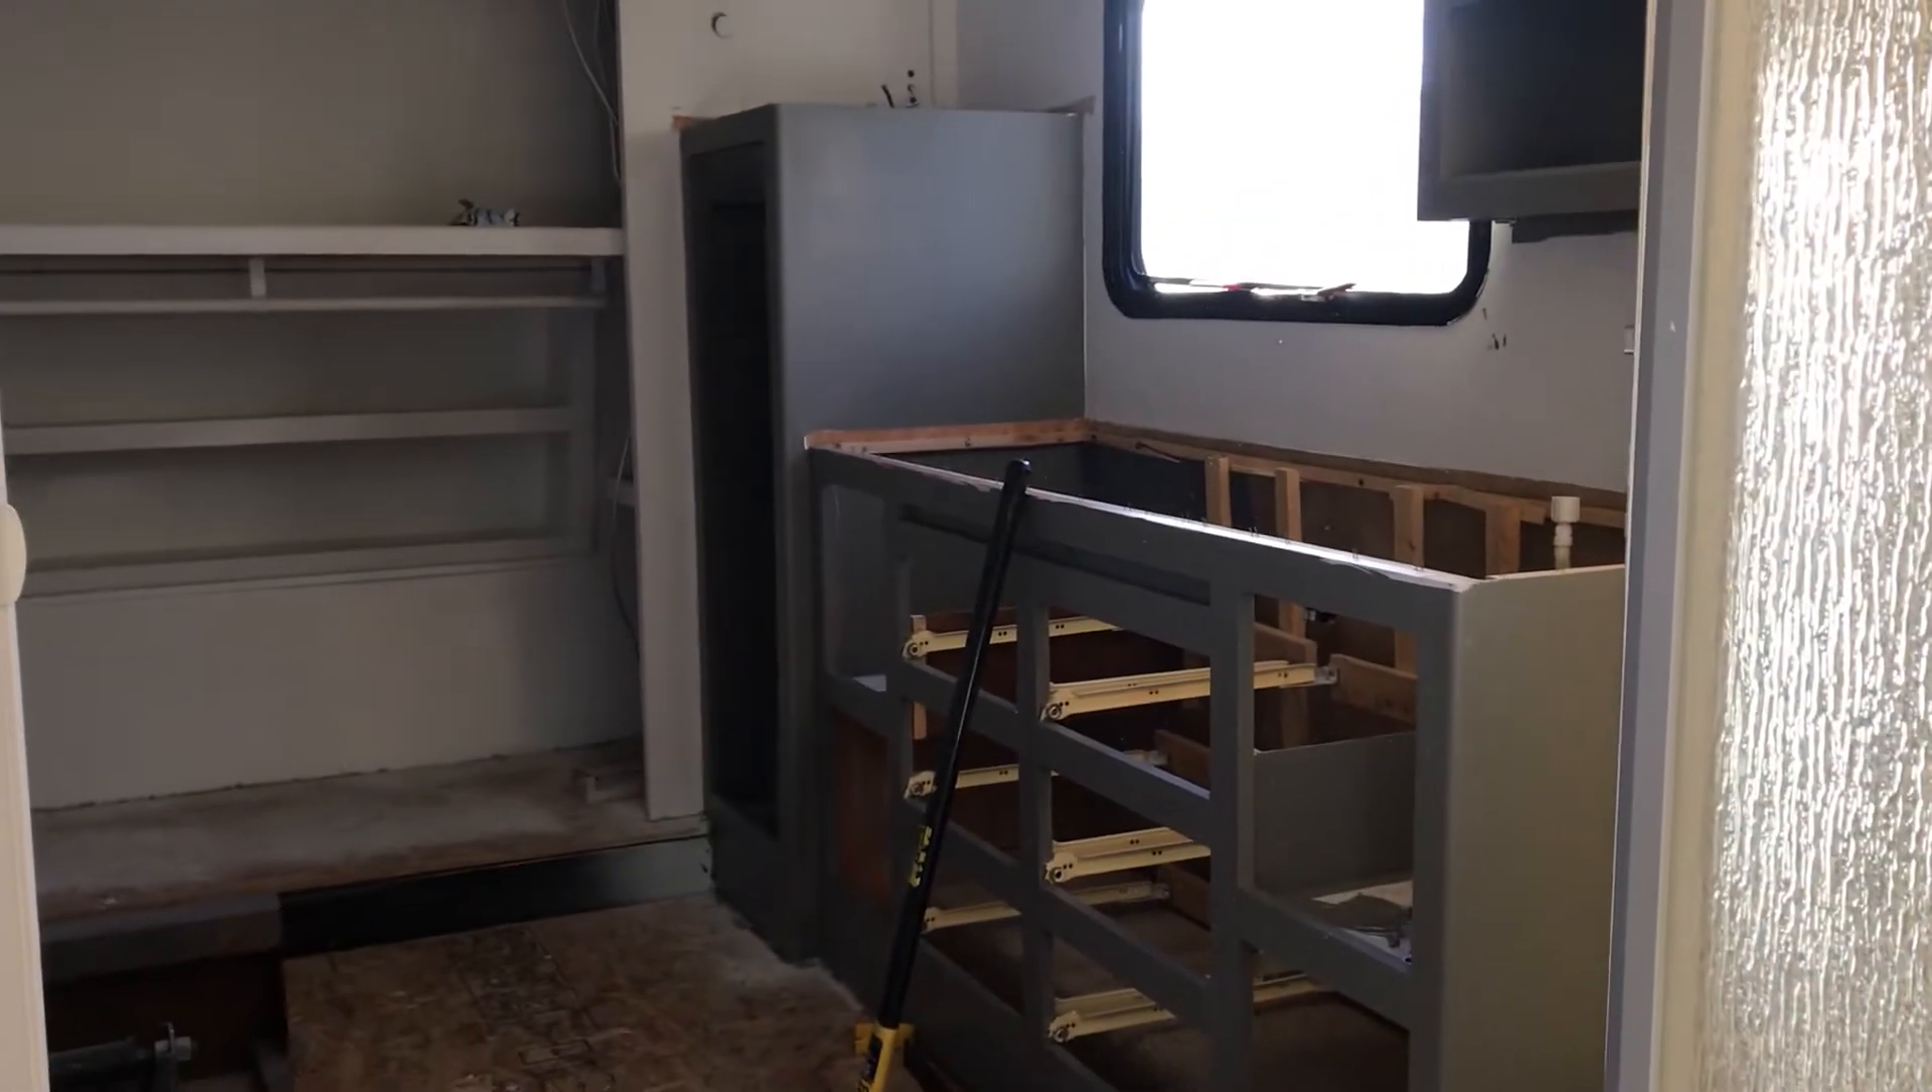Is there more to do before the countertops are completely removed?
No.